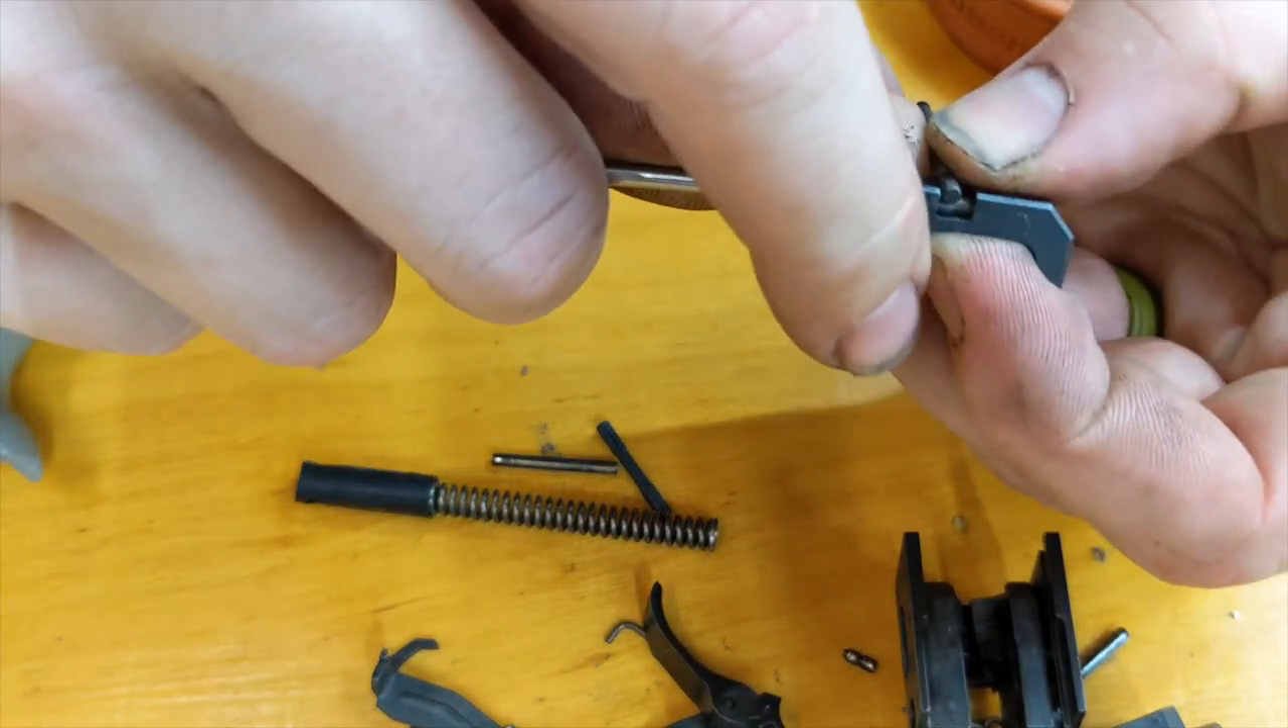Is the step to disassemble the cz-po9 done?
No.